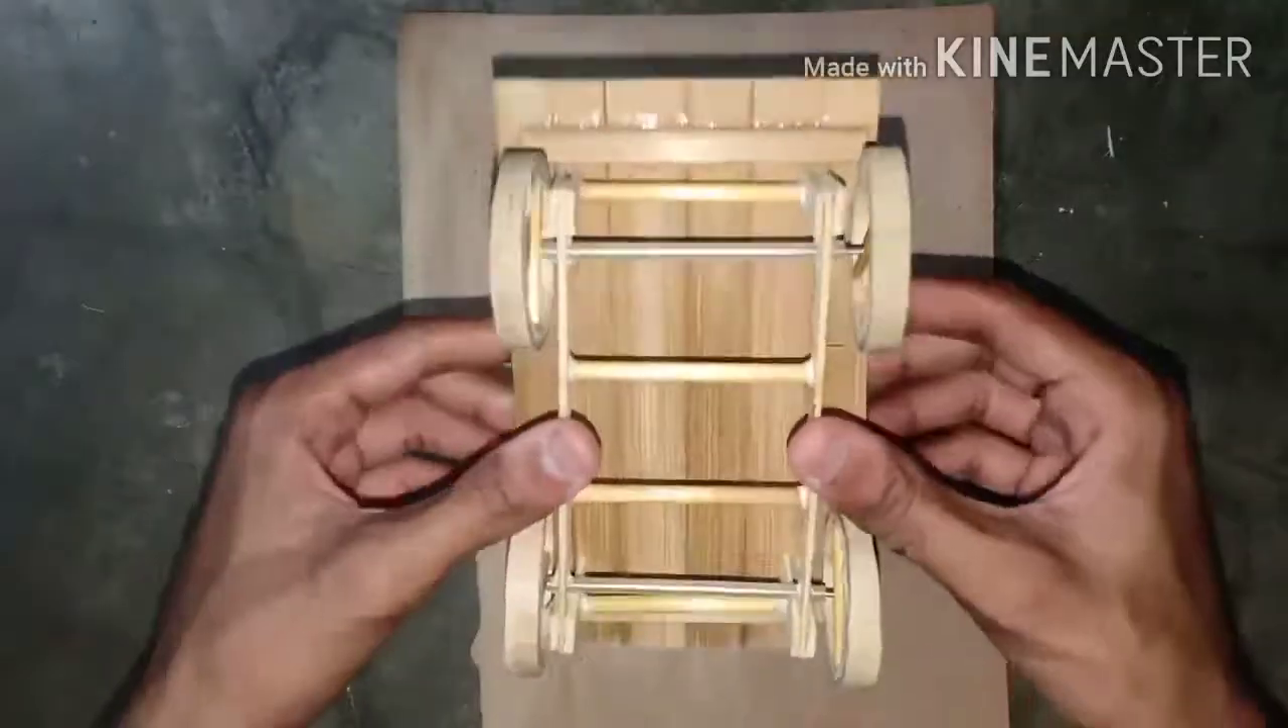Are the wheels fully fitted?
Yes.